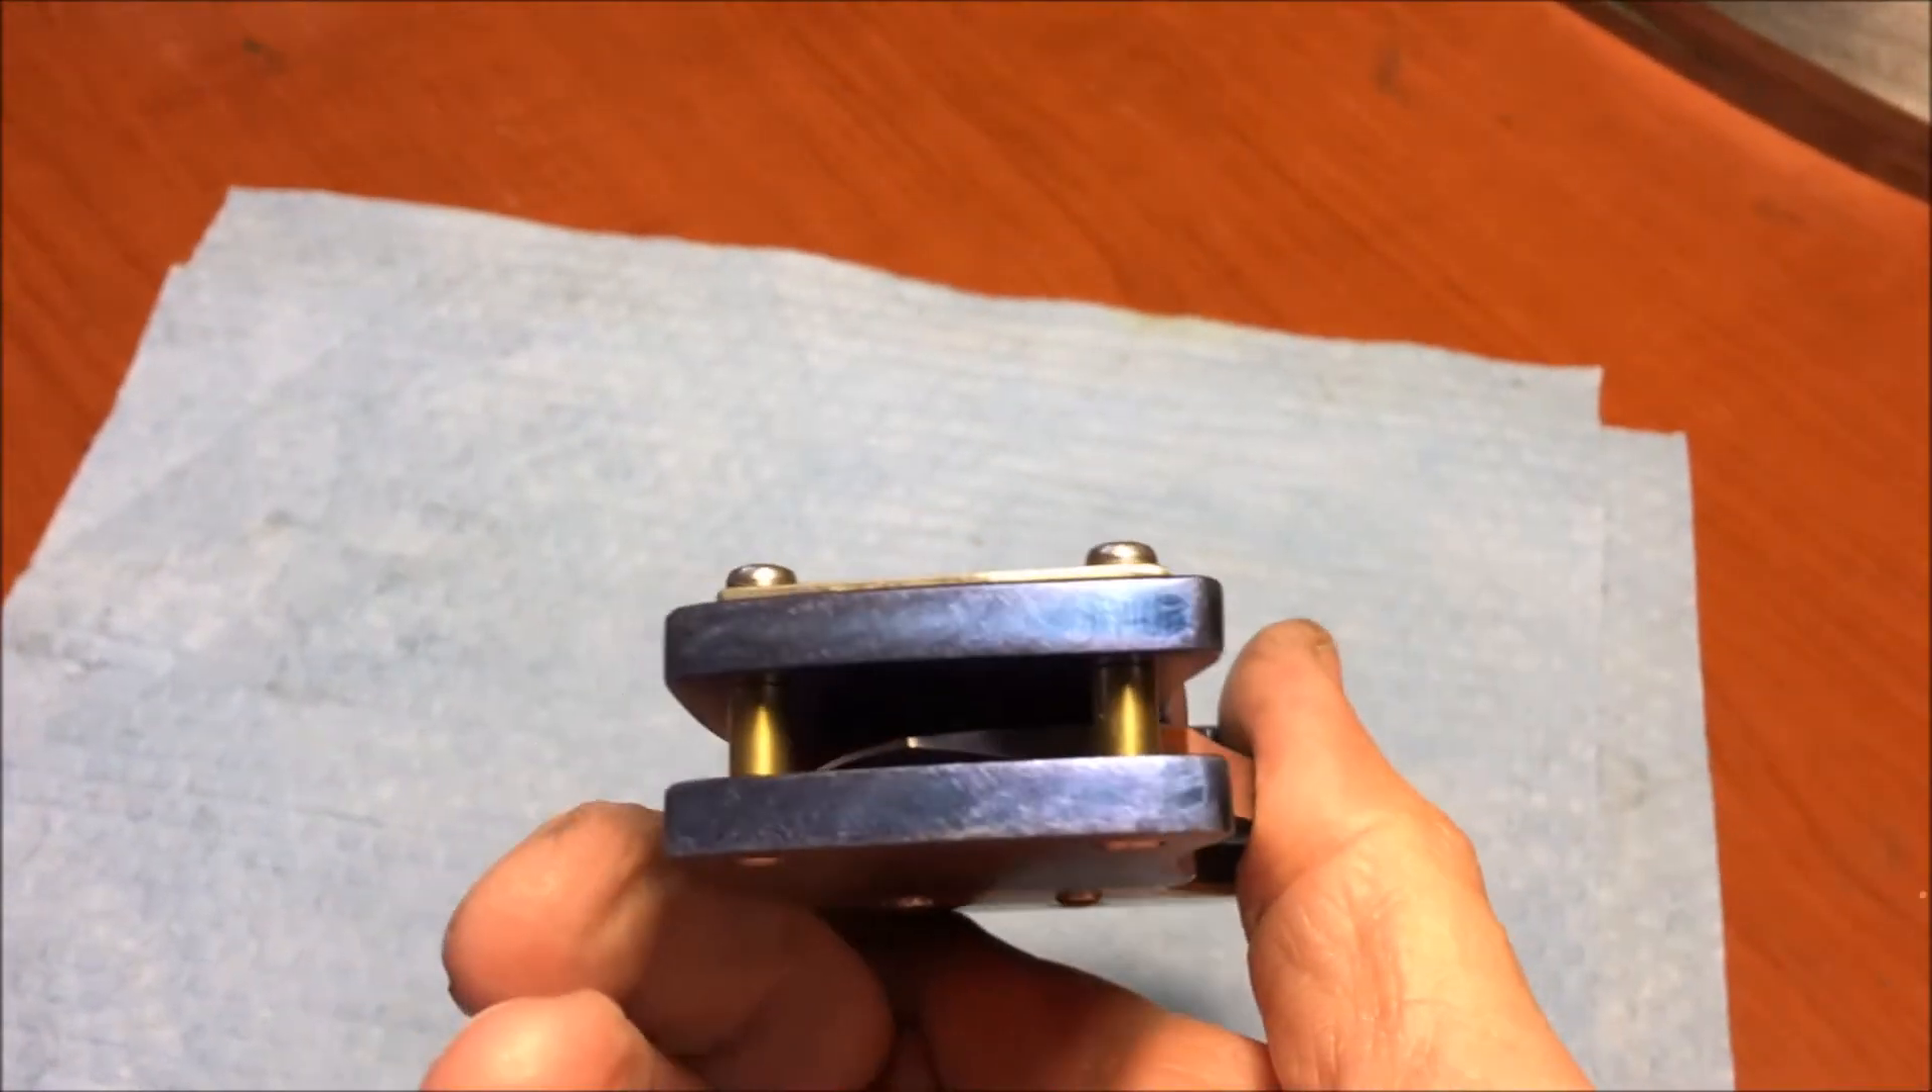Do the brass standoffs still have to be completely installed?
No.